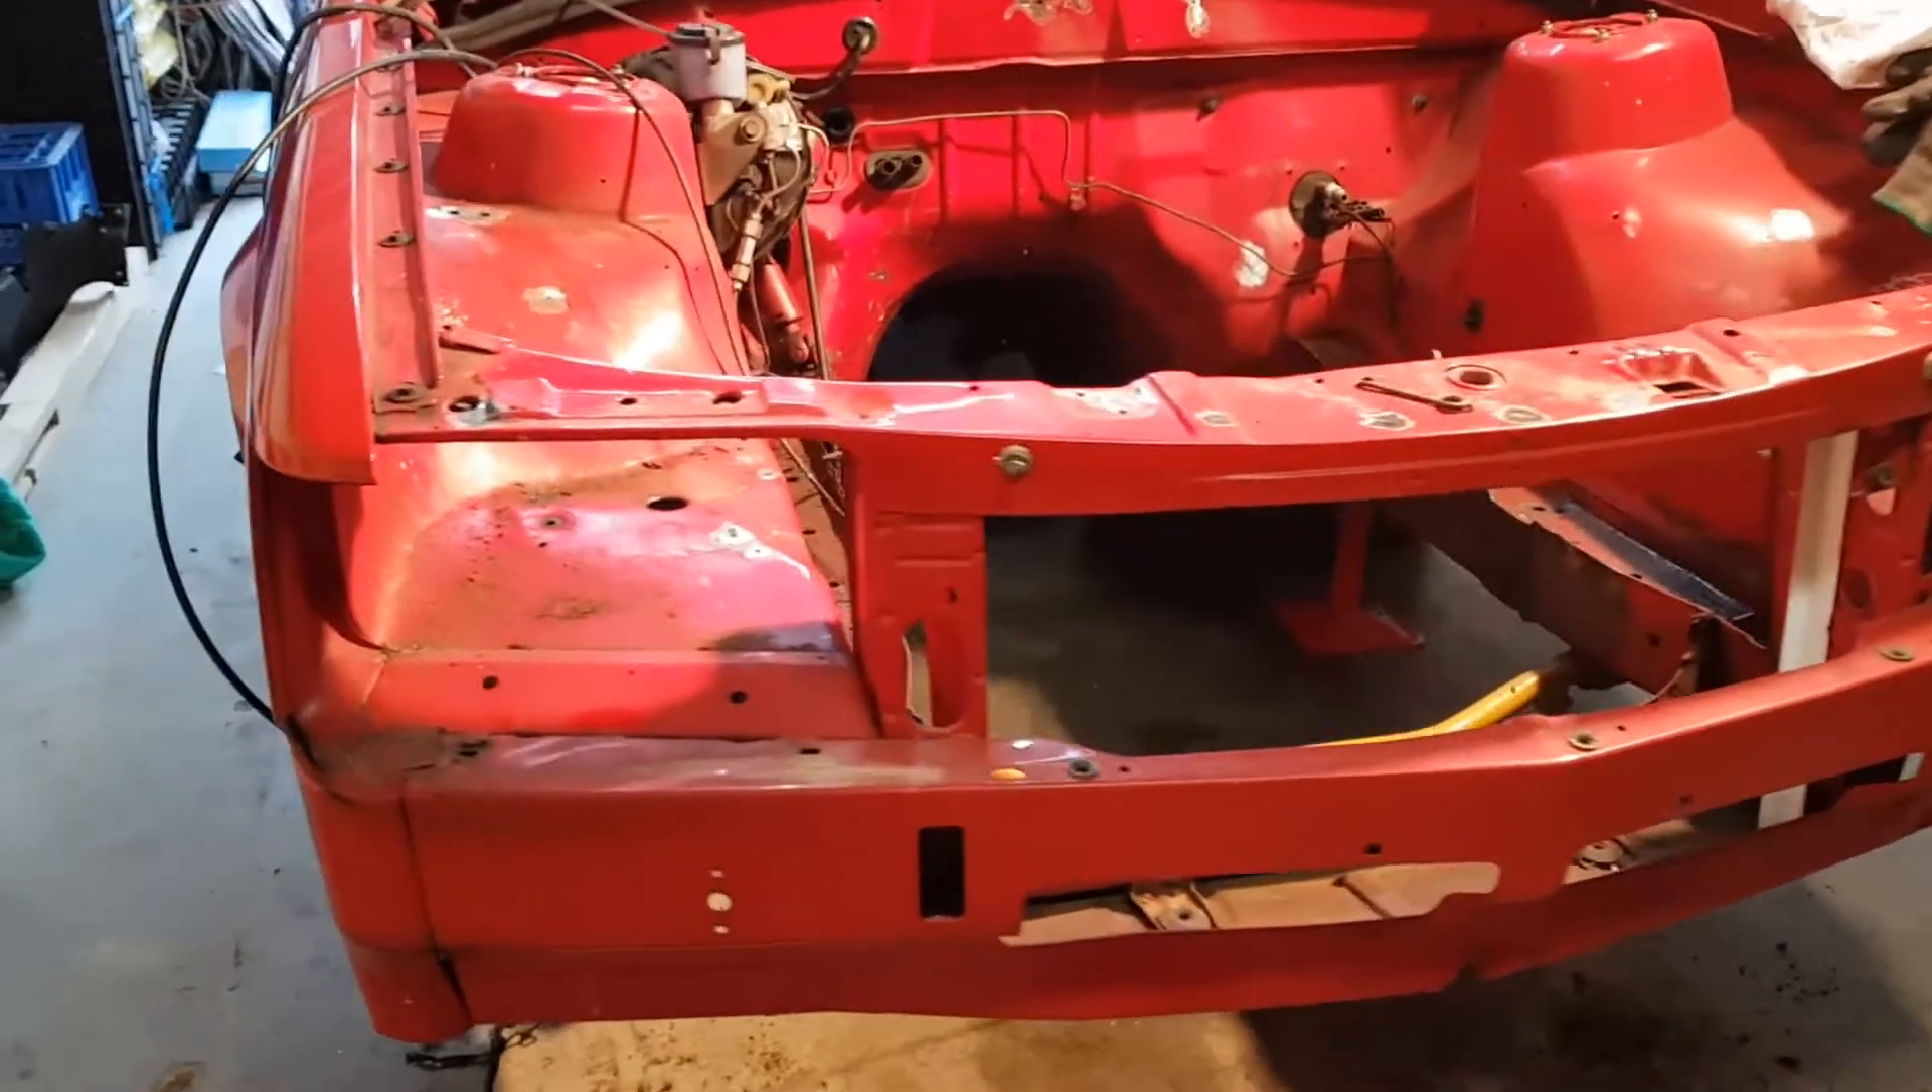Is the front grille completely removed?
Yes.